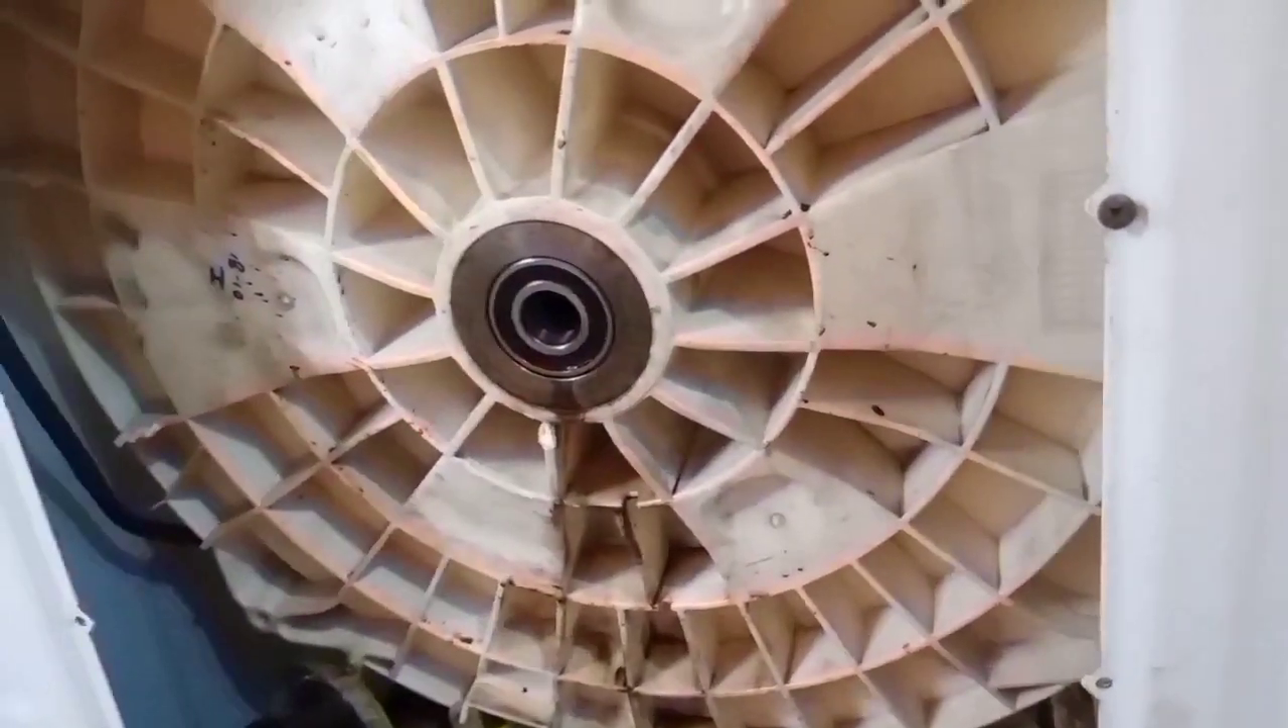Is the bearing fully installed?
Yes.